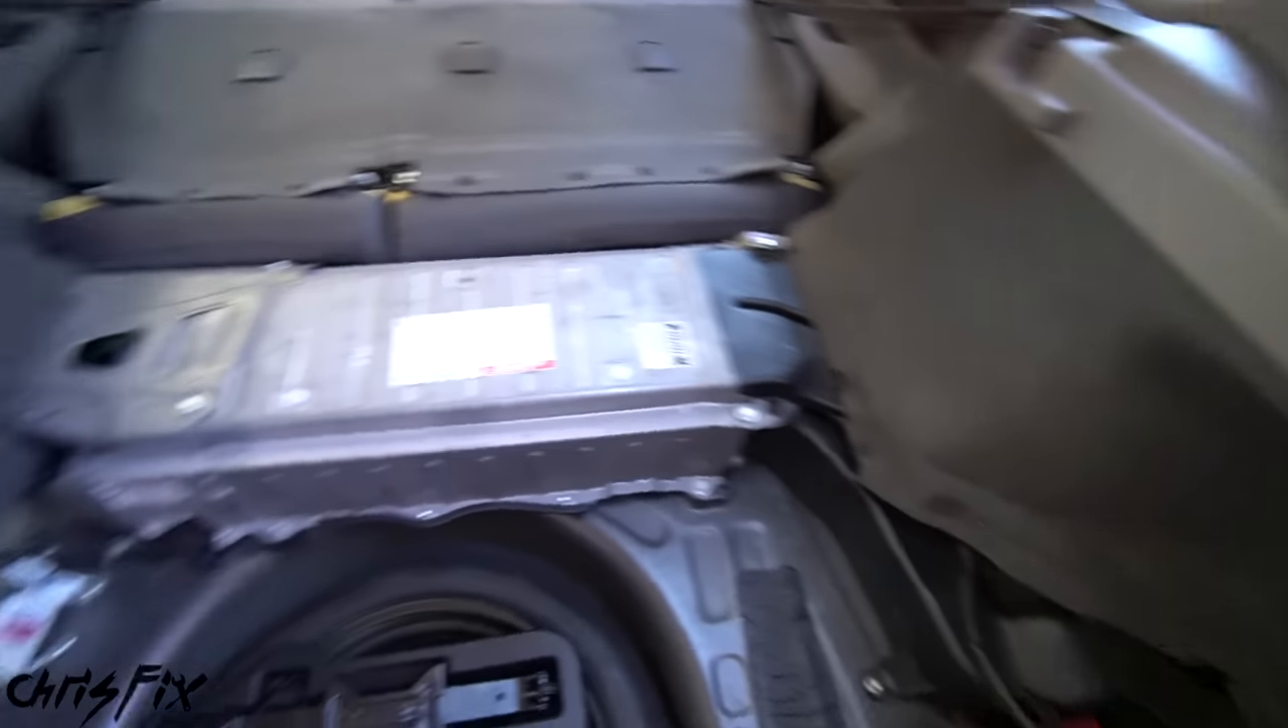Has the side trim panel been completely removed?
No.